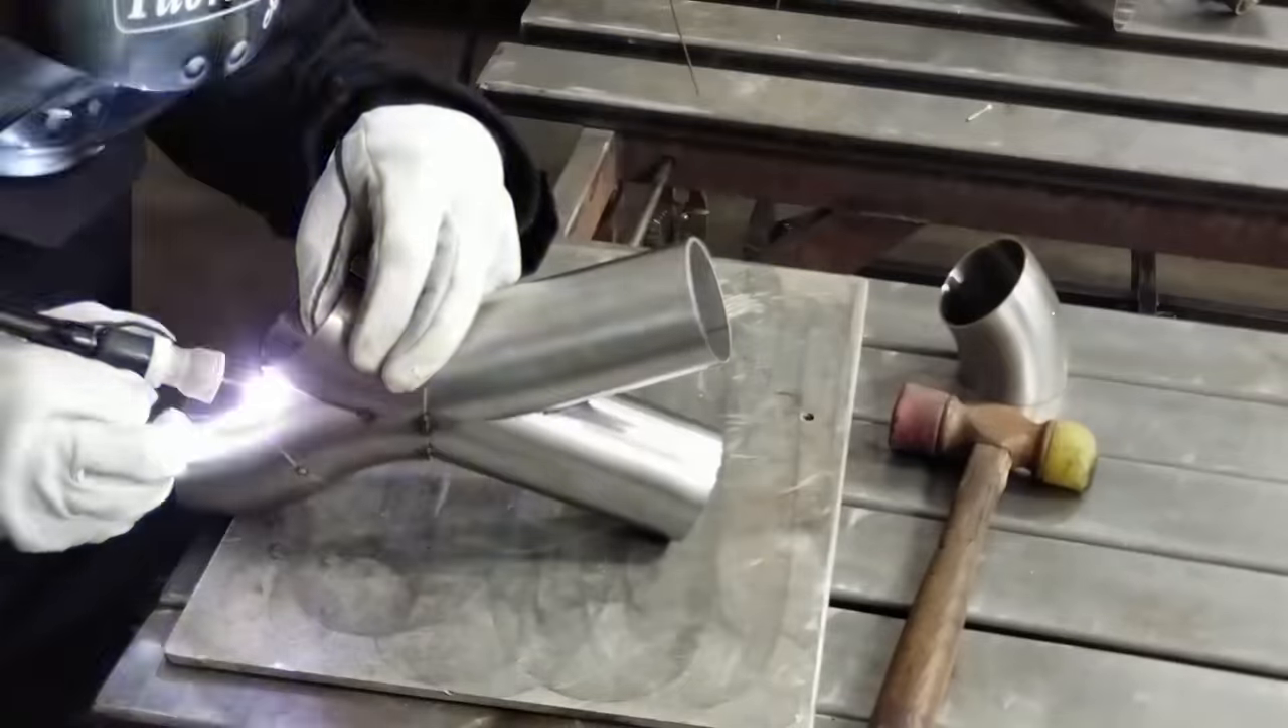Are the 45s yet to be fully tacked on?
Yes.